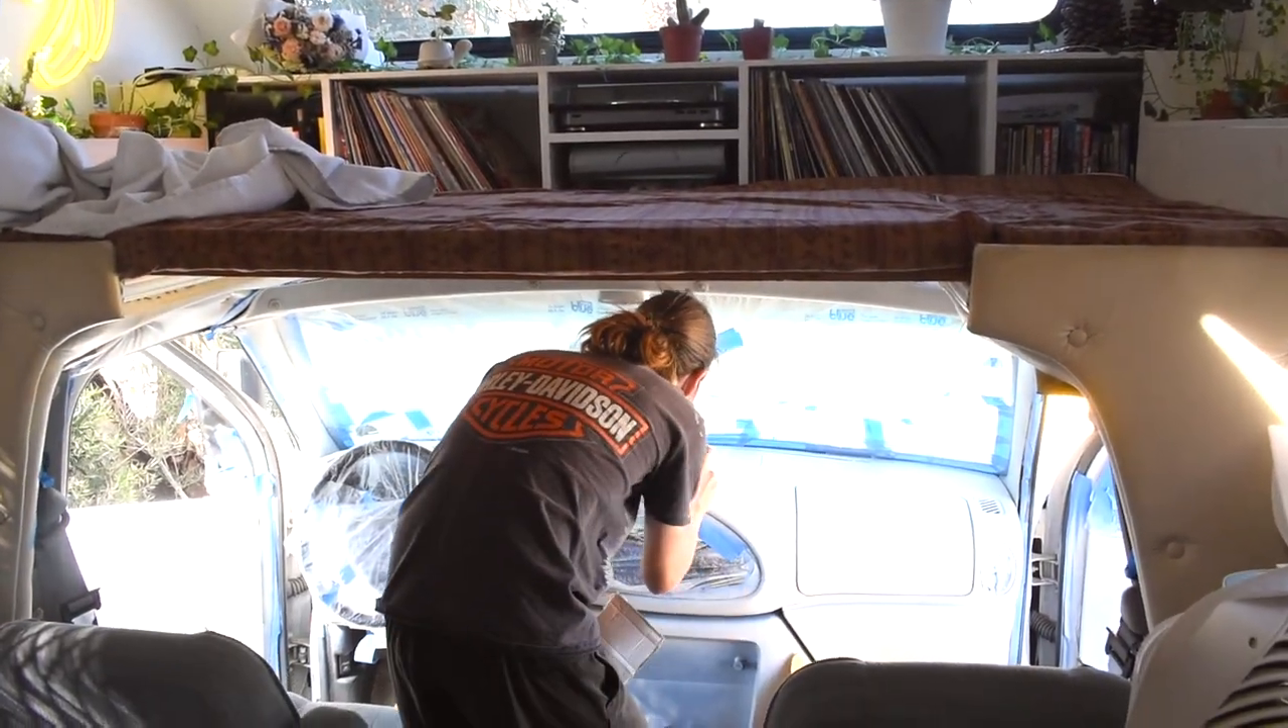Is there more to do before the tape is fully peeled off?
Yes.